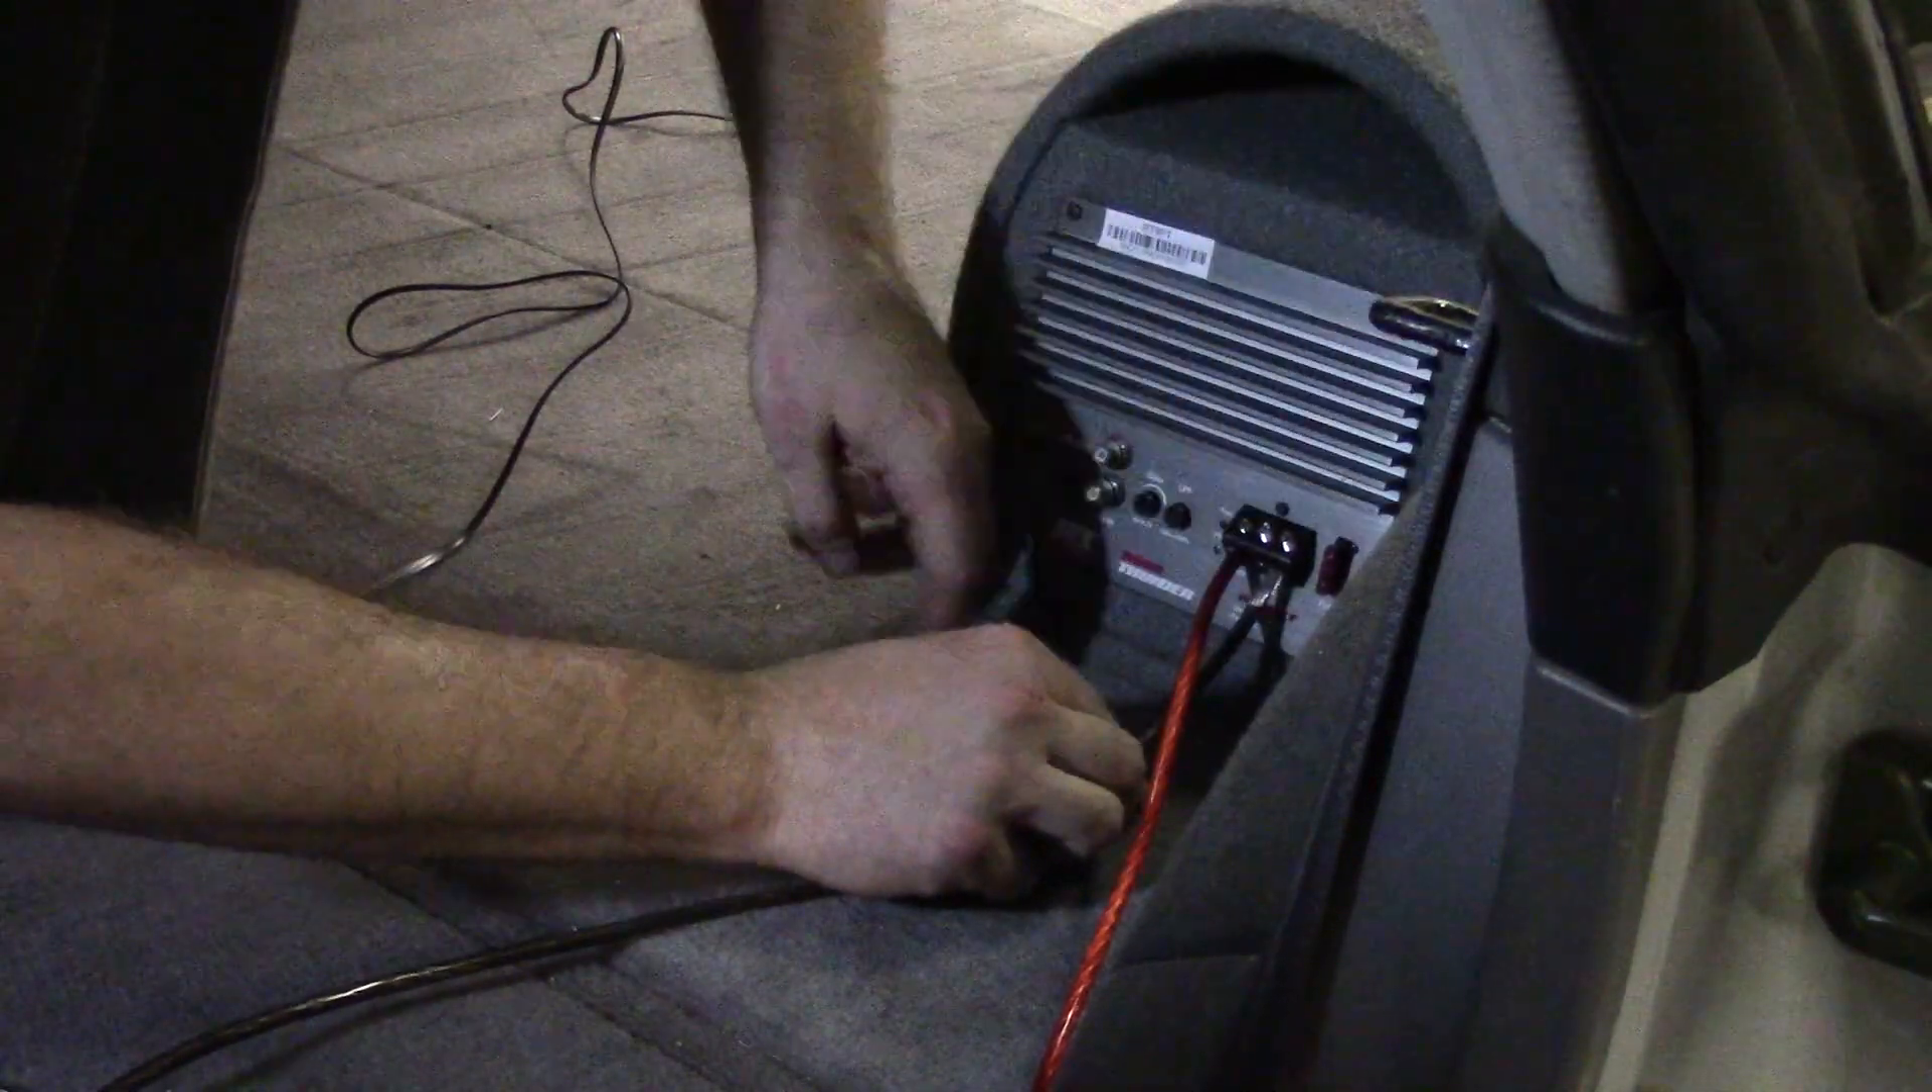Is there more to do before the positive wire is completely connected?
No.